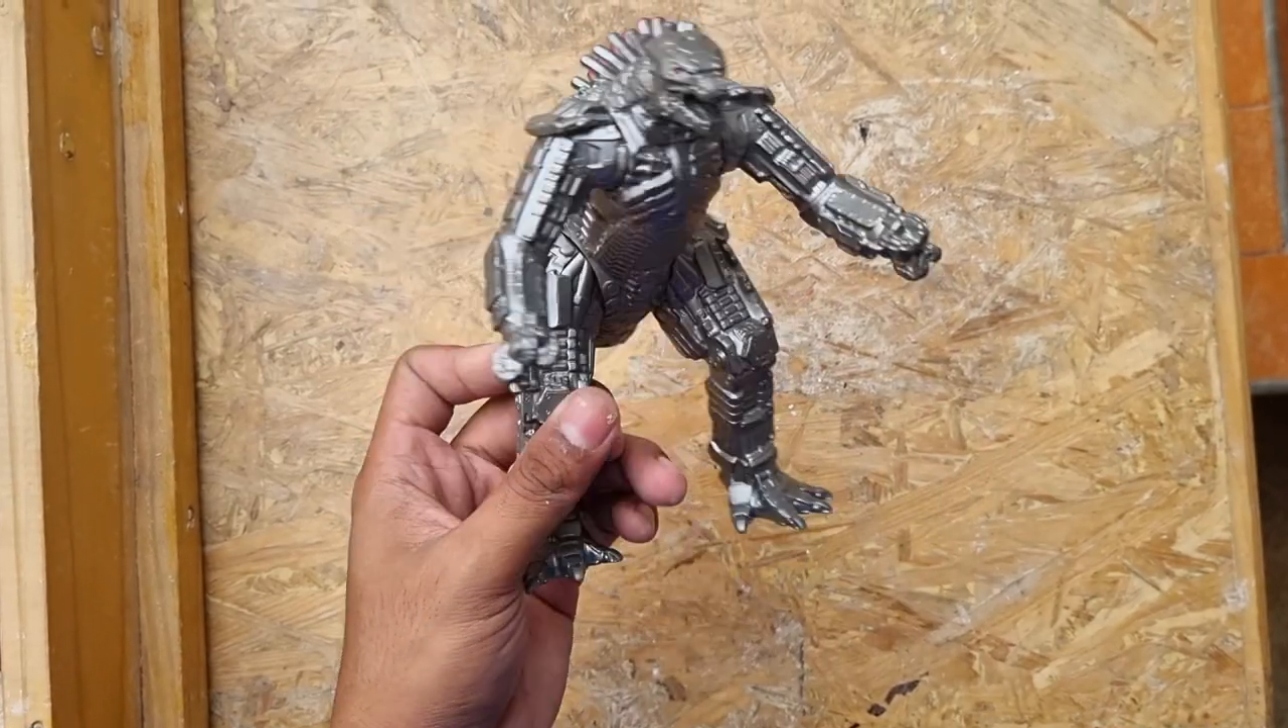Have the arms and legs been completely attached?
Yes.